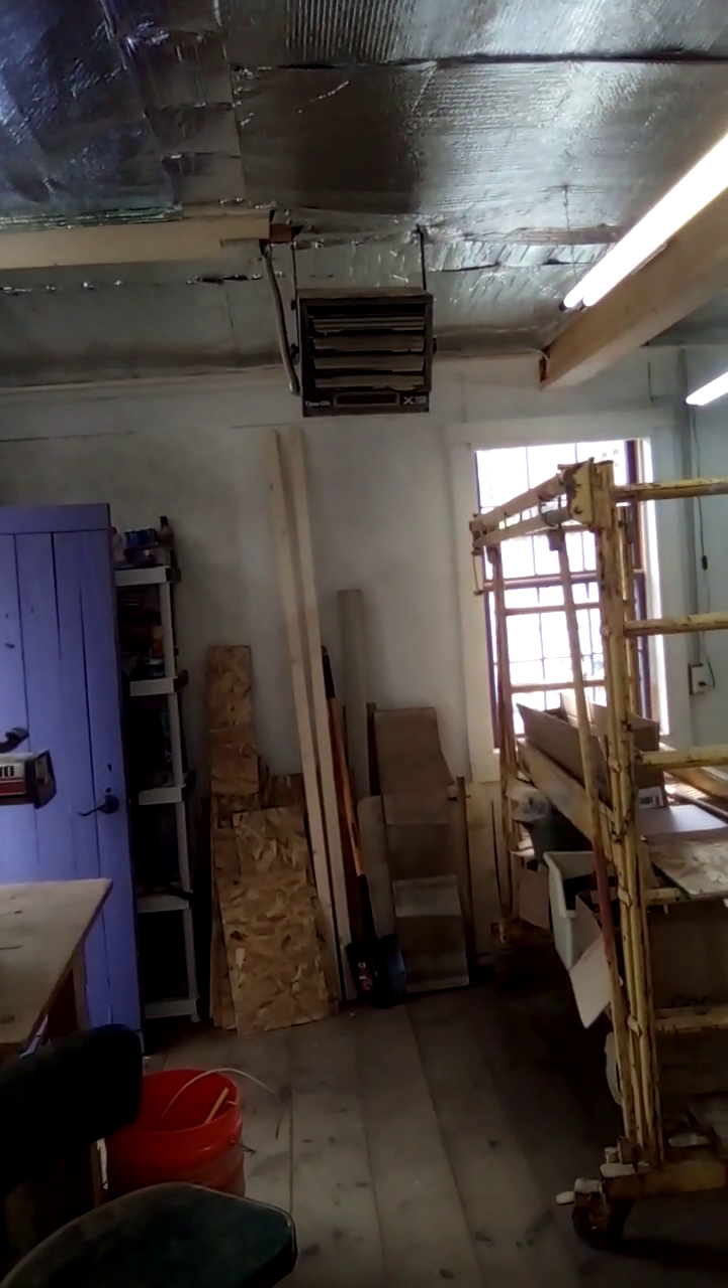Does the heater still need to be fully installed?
No.